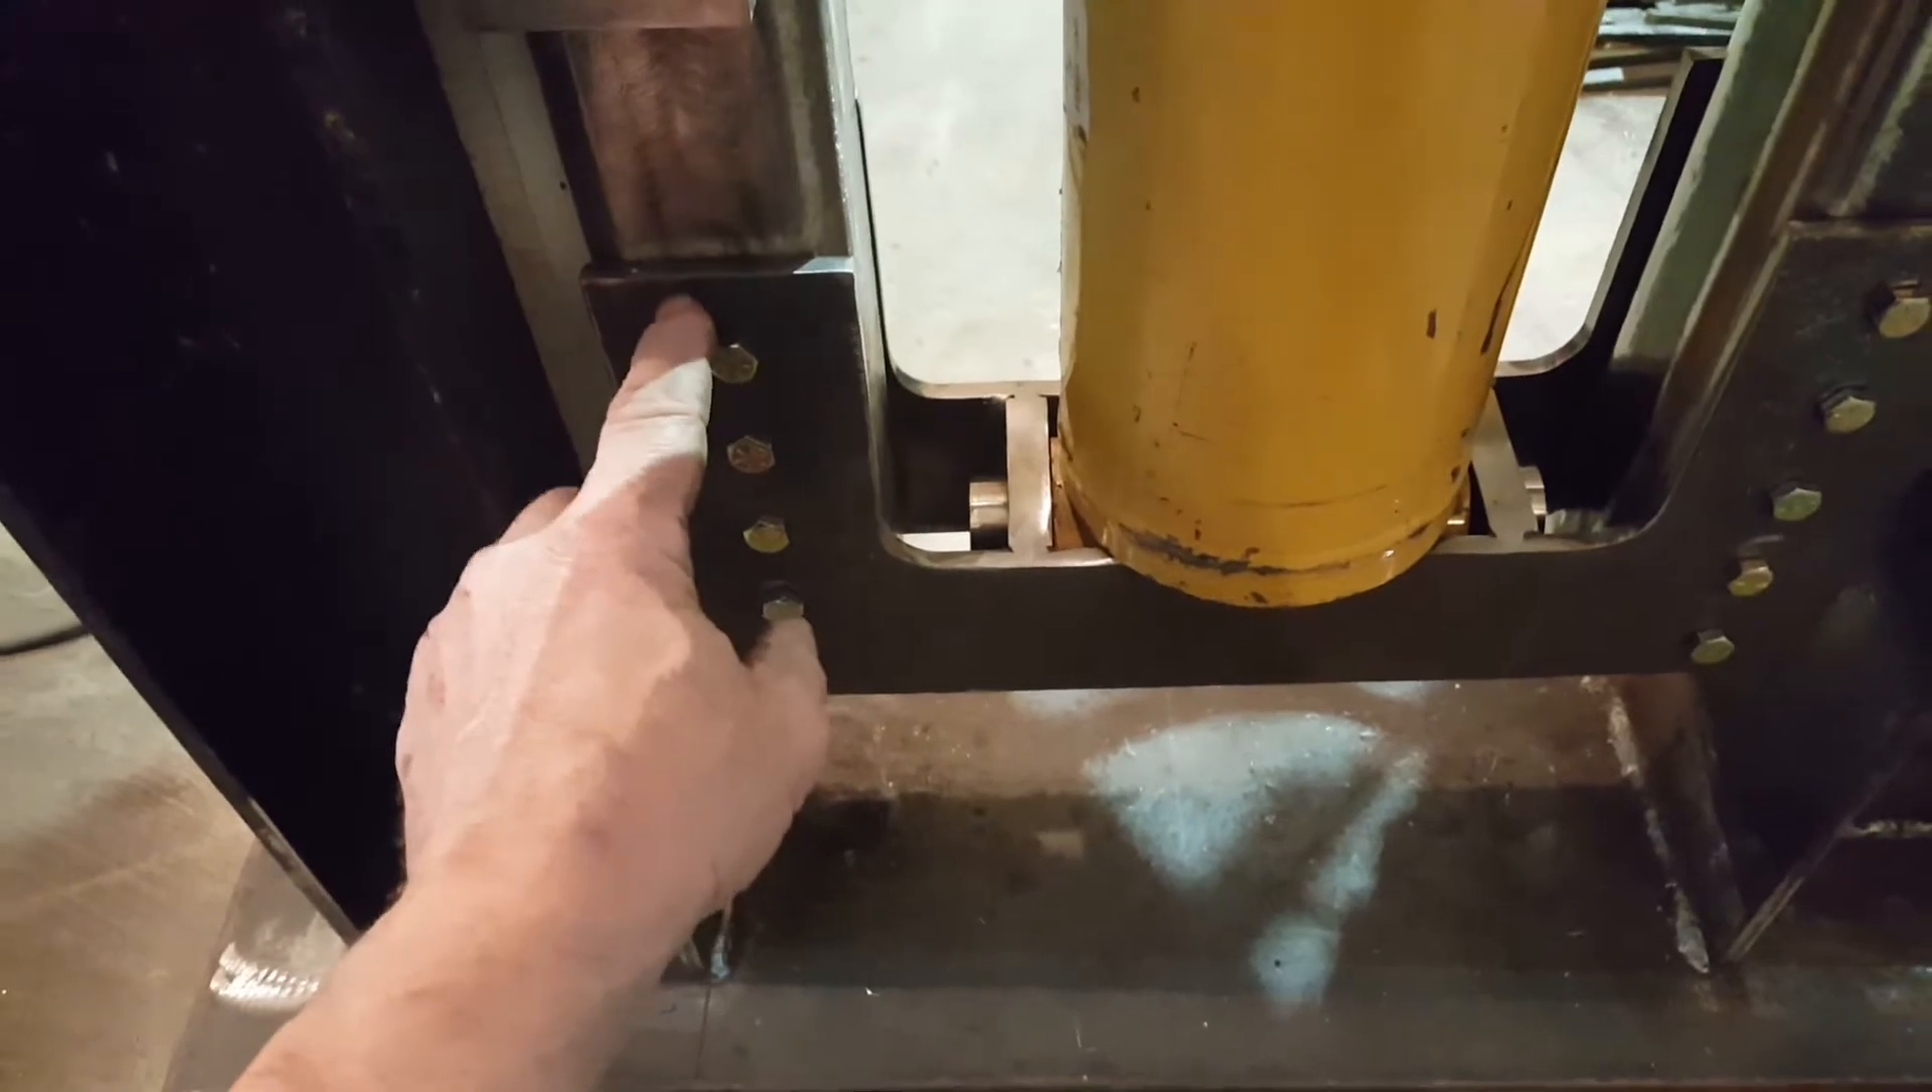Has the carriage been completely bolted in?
Yes.